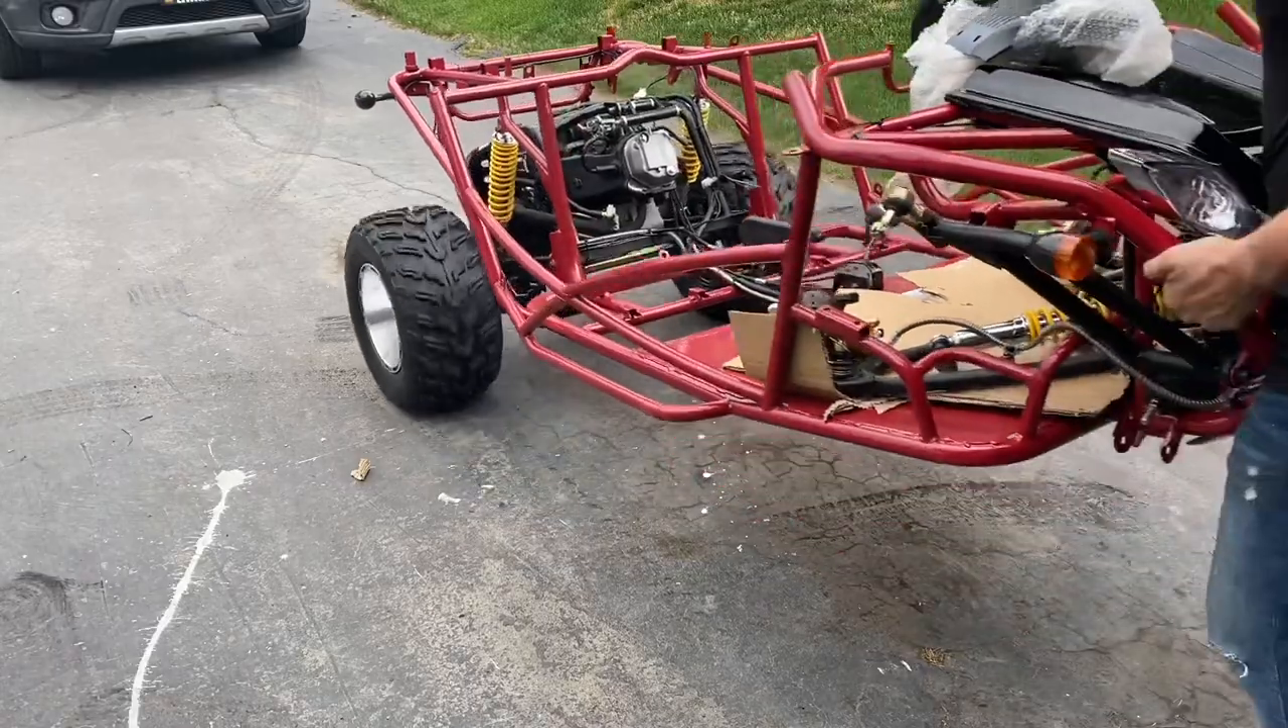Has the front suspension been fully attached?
No.